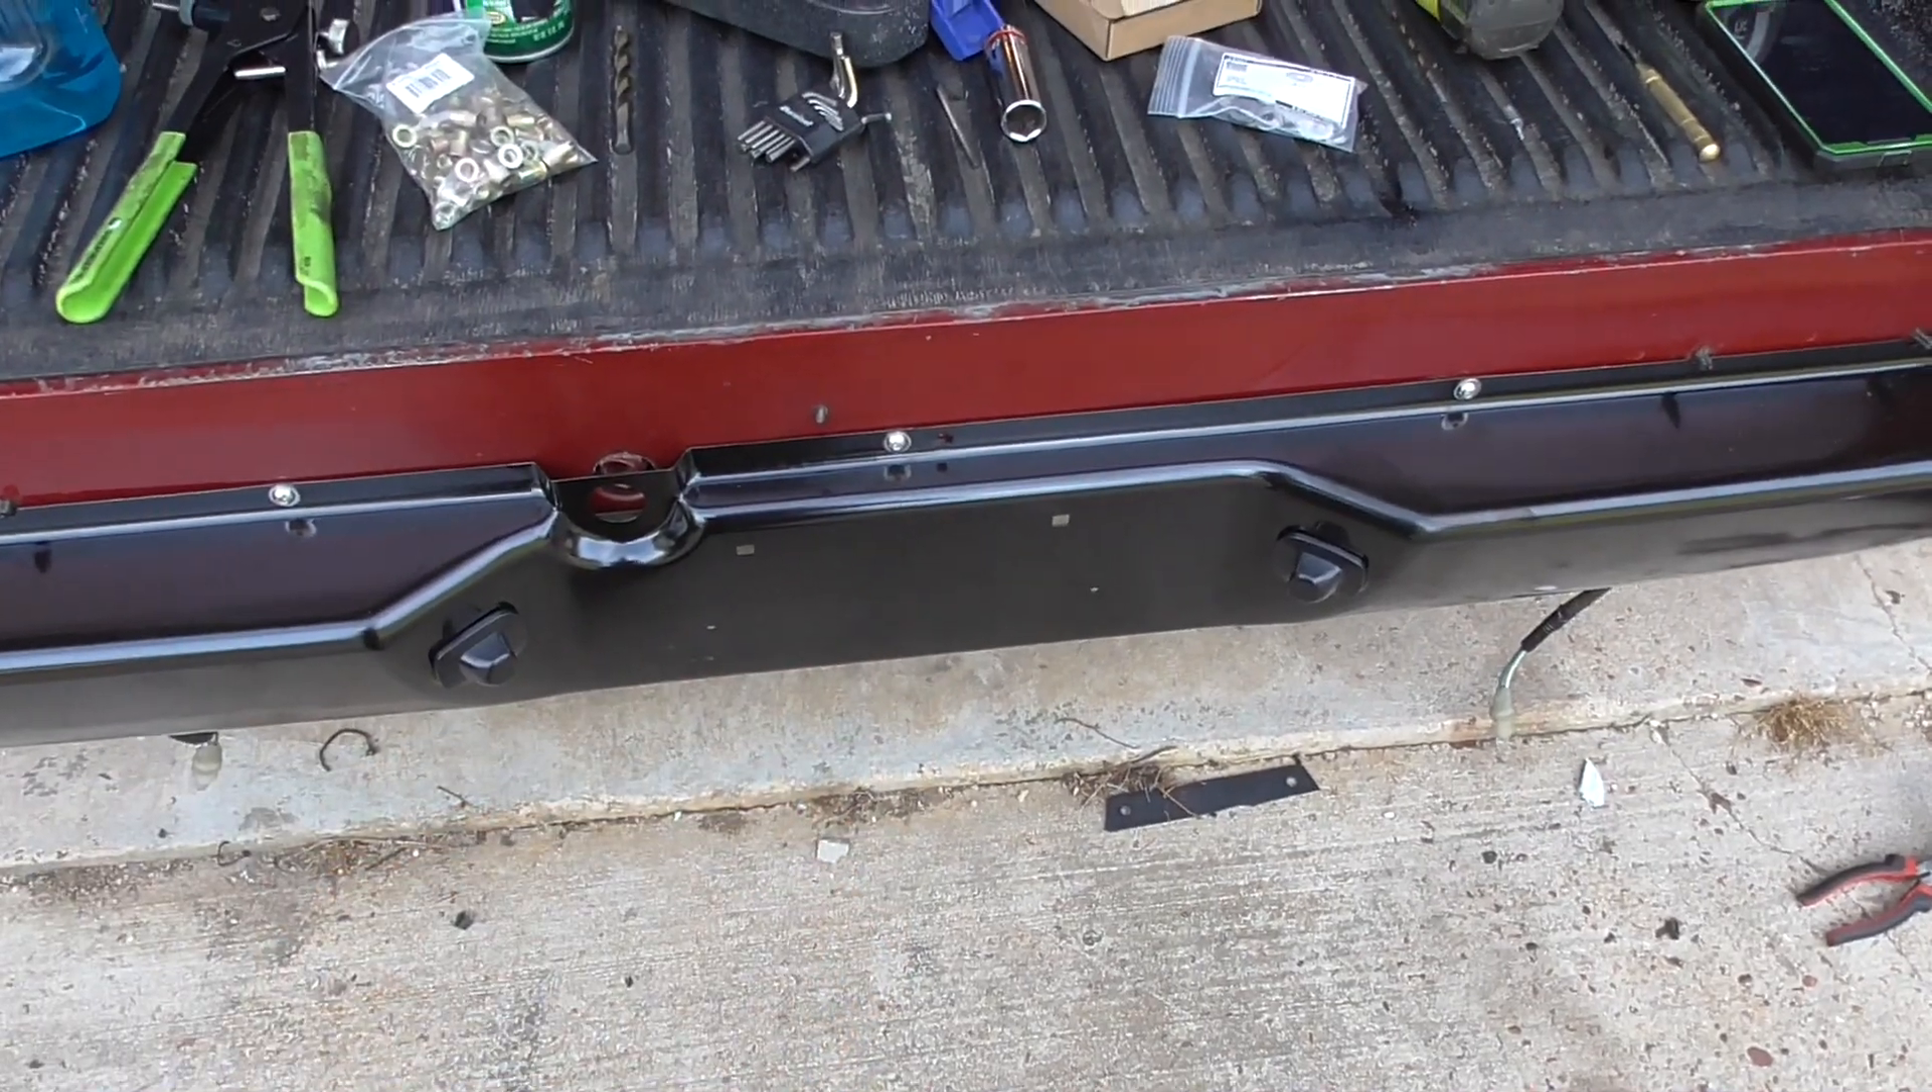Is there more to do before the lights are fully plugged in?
Yes.